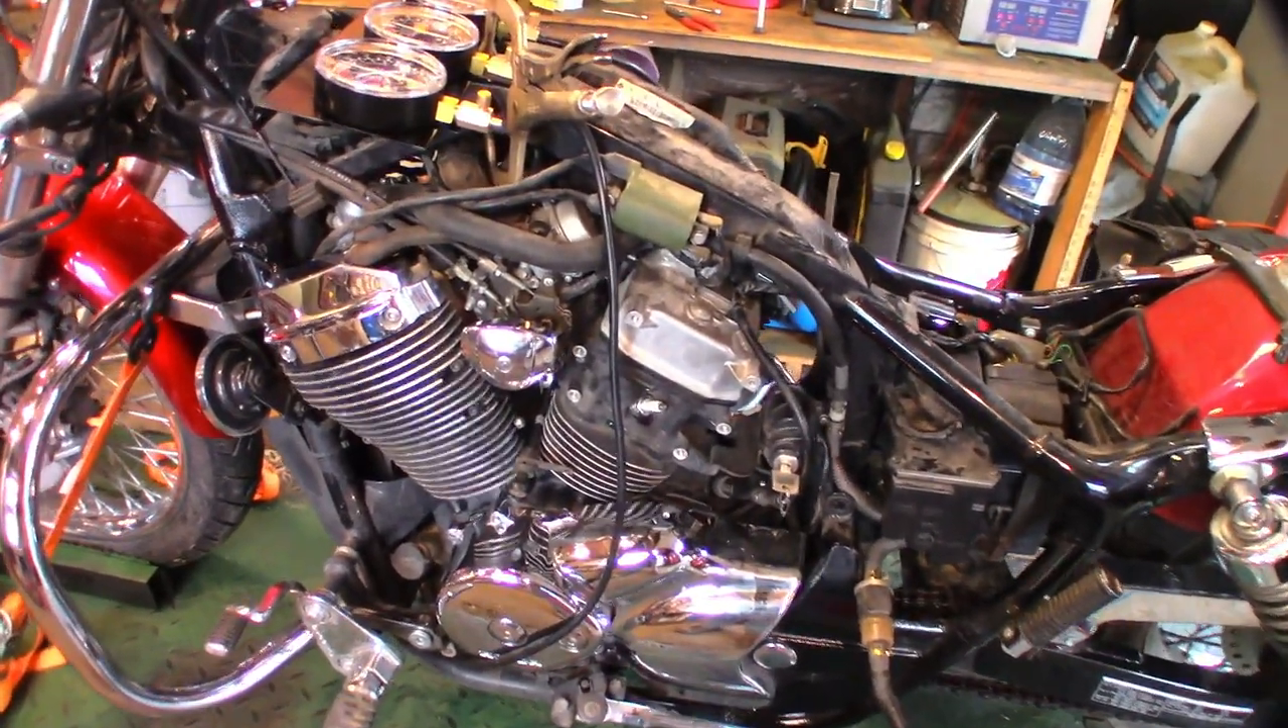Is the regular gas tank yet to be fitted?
Yes.